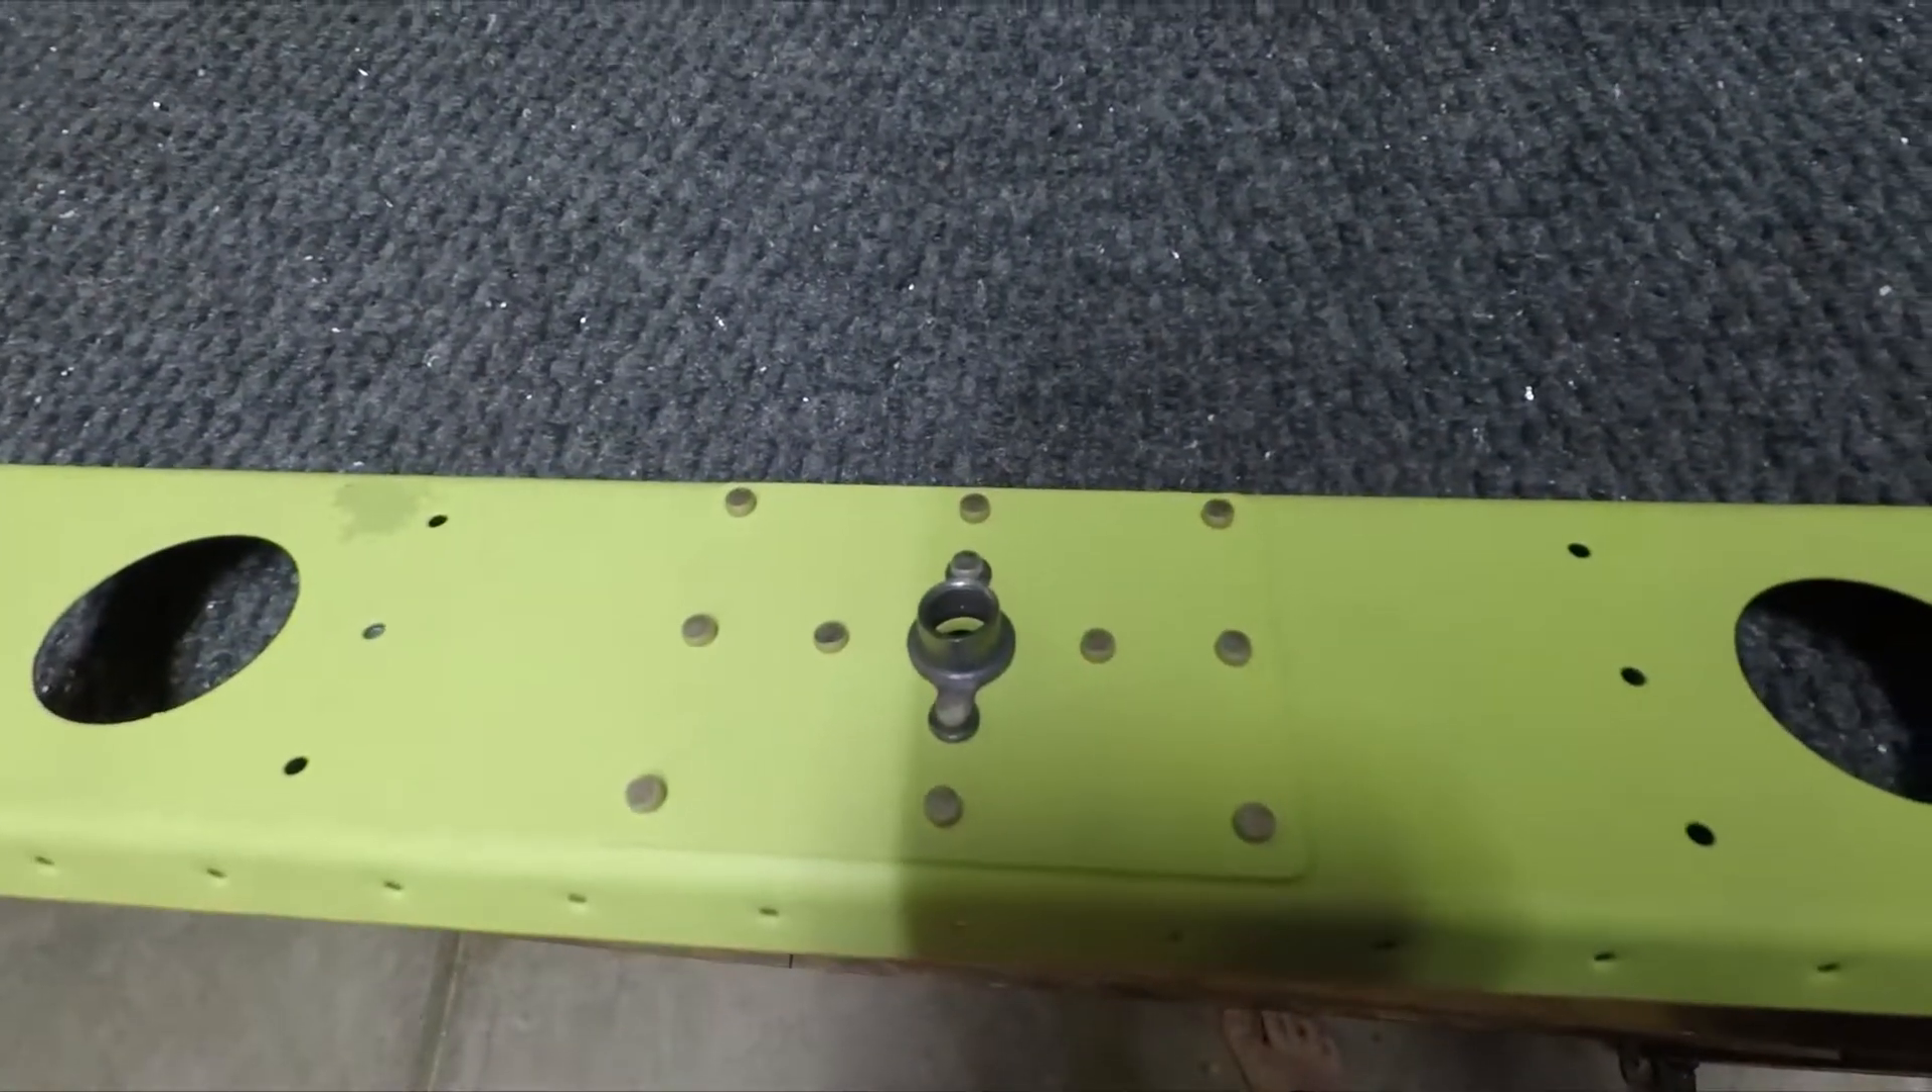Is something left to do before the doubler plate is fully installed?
No.